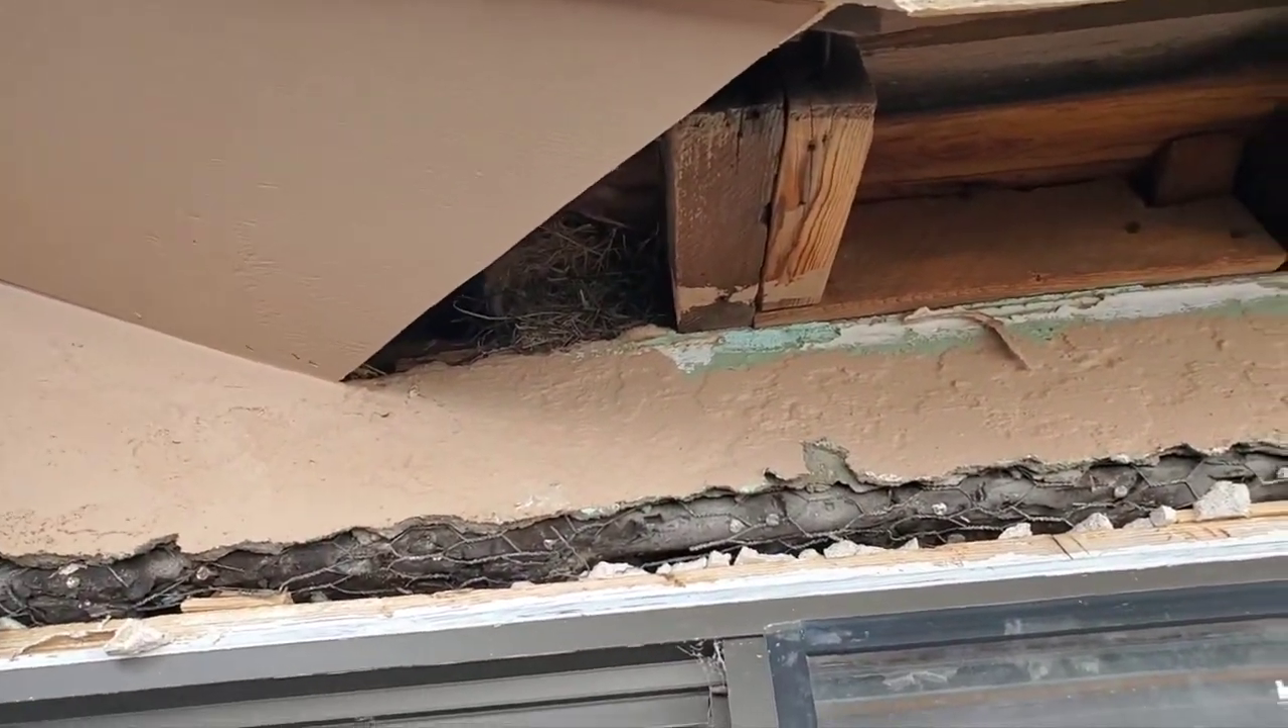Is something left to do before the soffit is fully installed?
Yes.